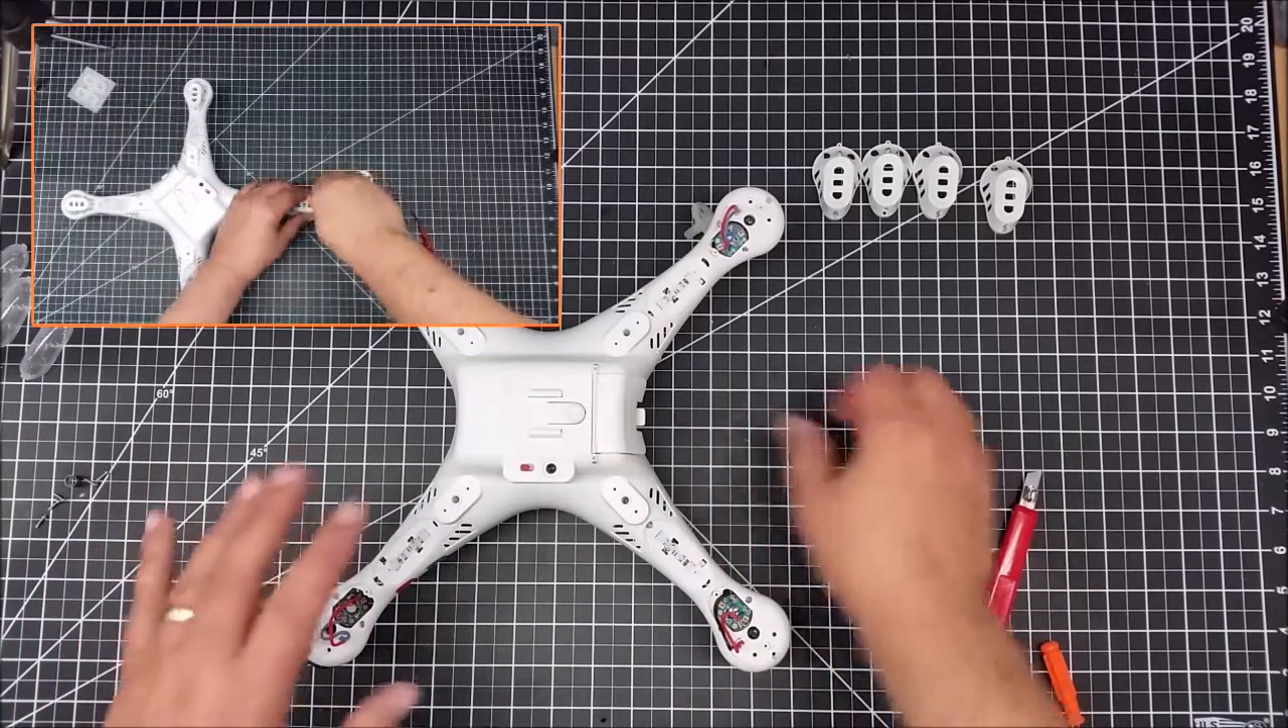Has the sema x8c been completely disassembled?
No.